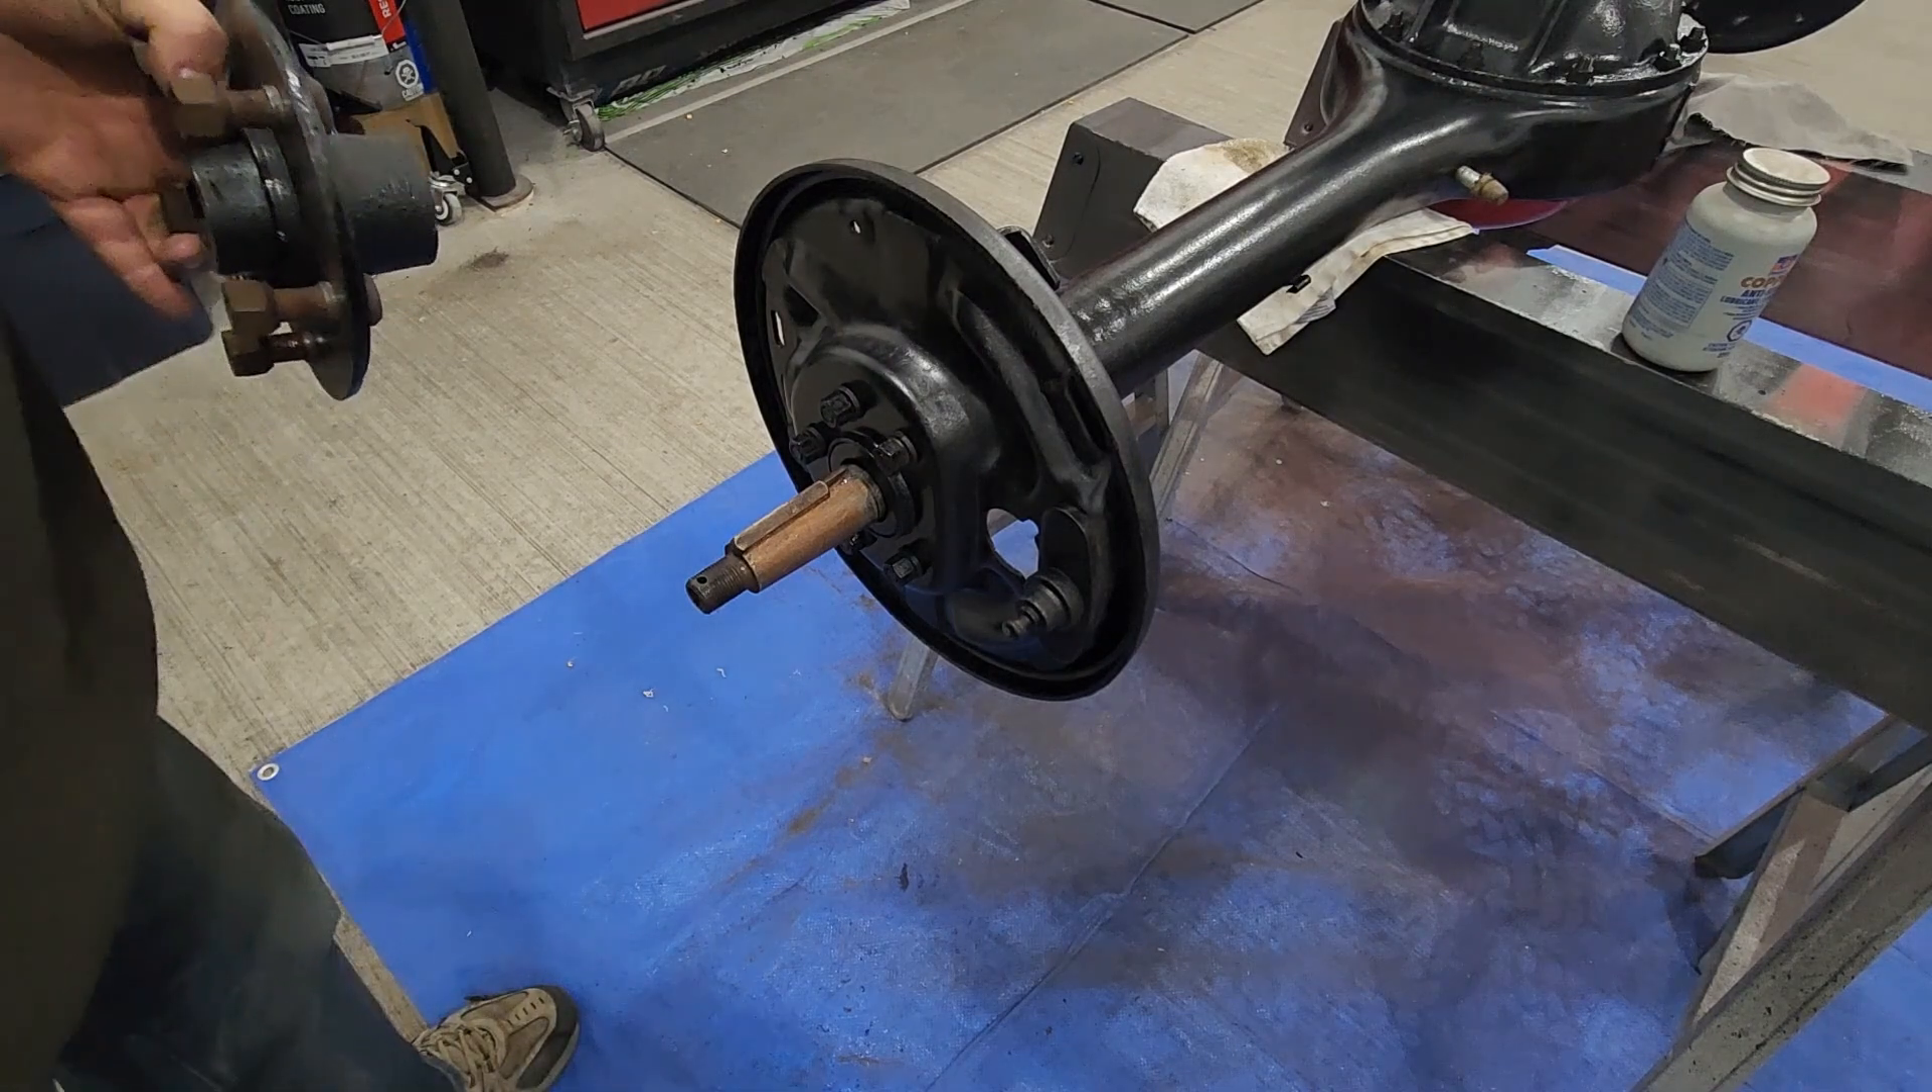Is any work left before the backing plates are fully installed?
No.